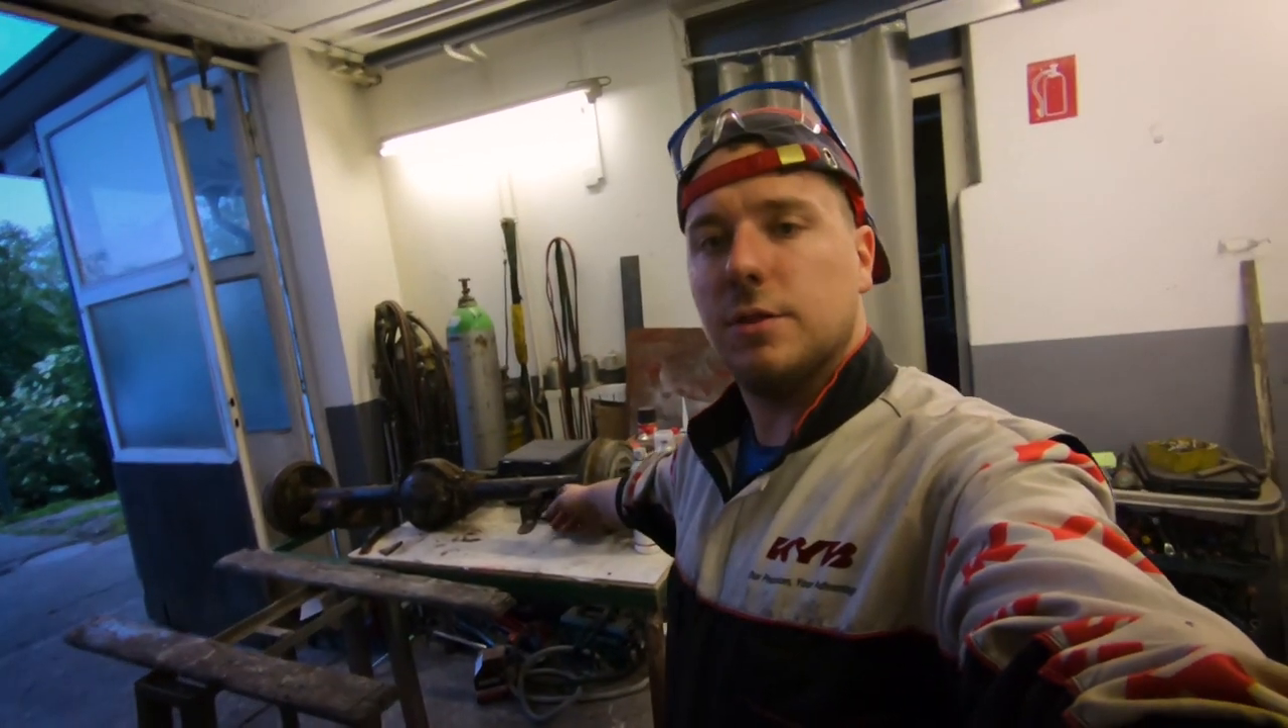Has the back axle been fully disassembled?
No.